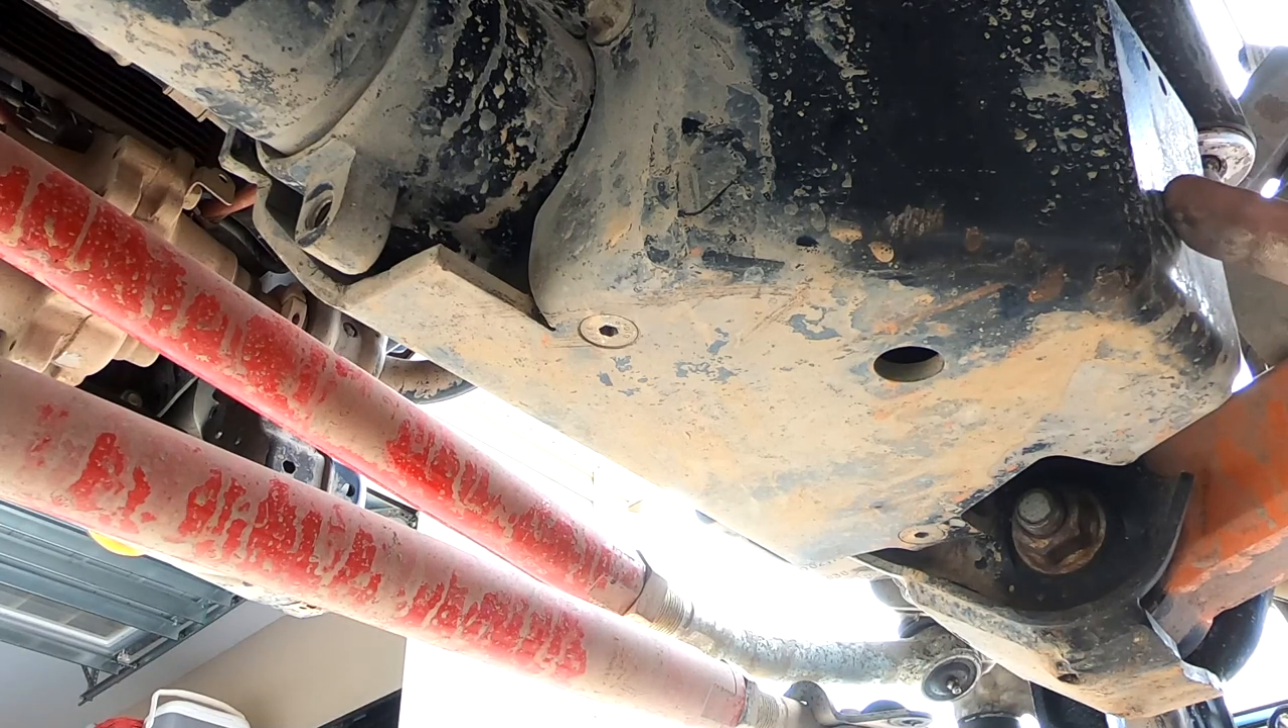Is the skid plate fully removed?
No.